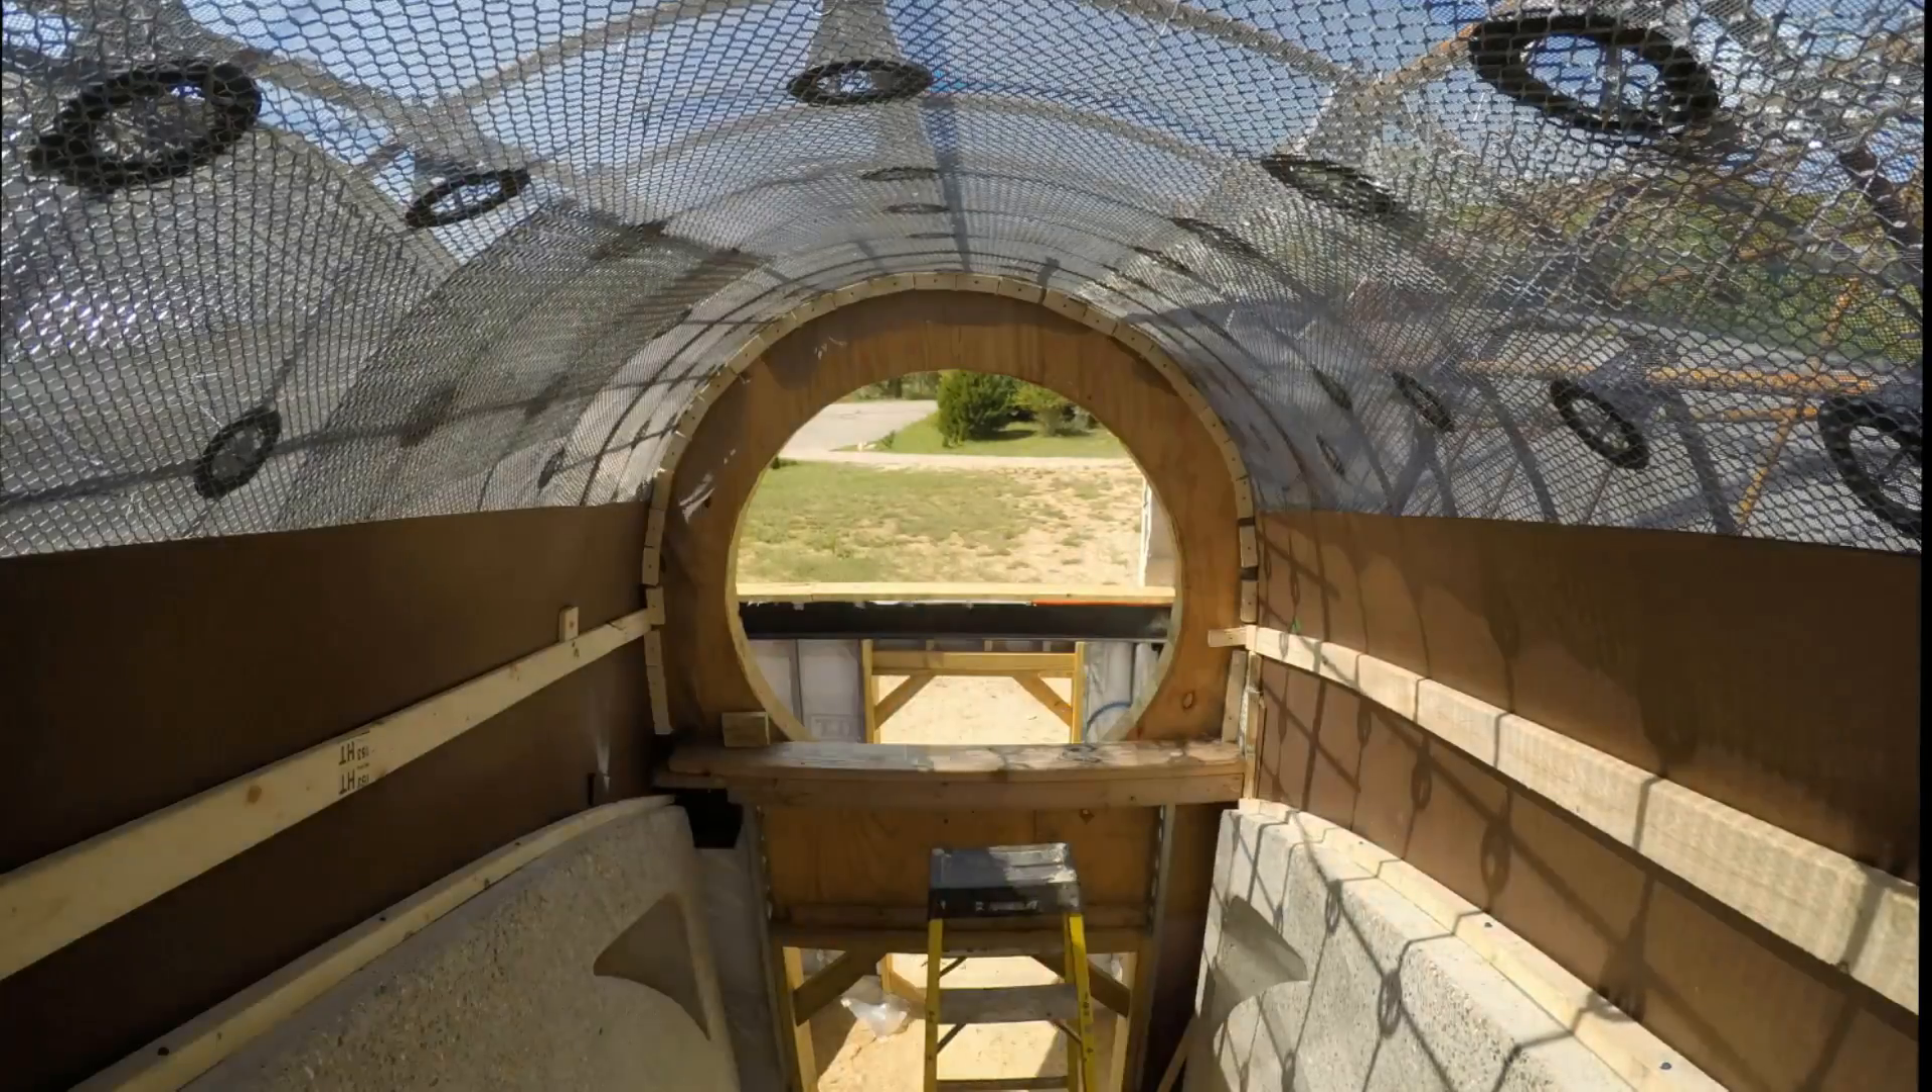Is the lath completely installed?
Yes.